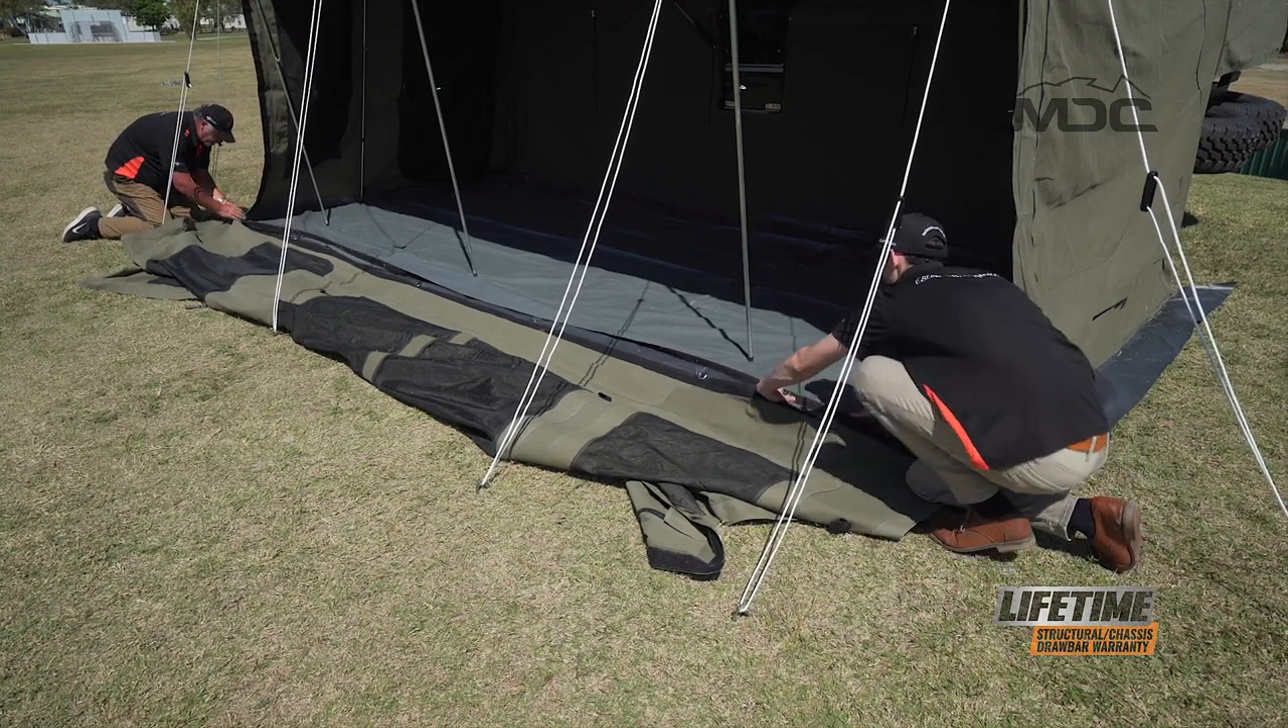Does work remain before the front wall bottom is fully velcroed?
Yes.